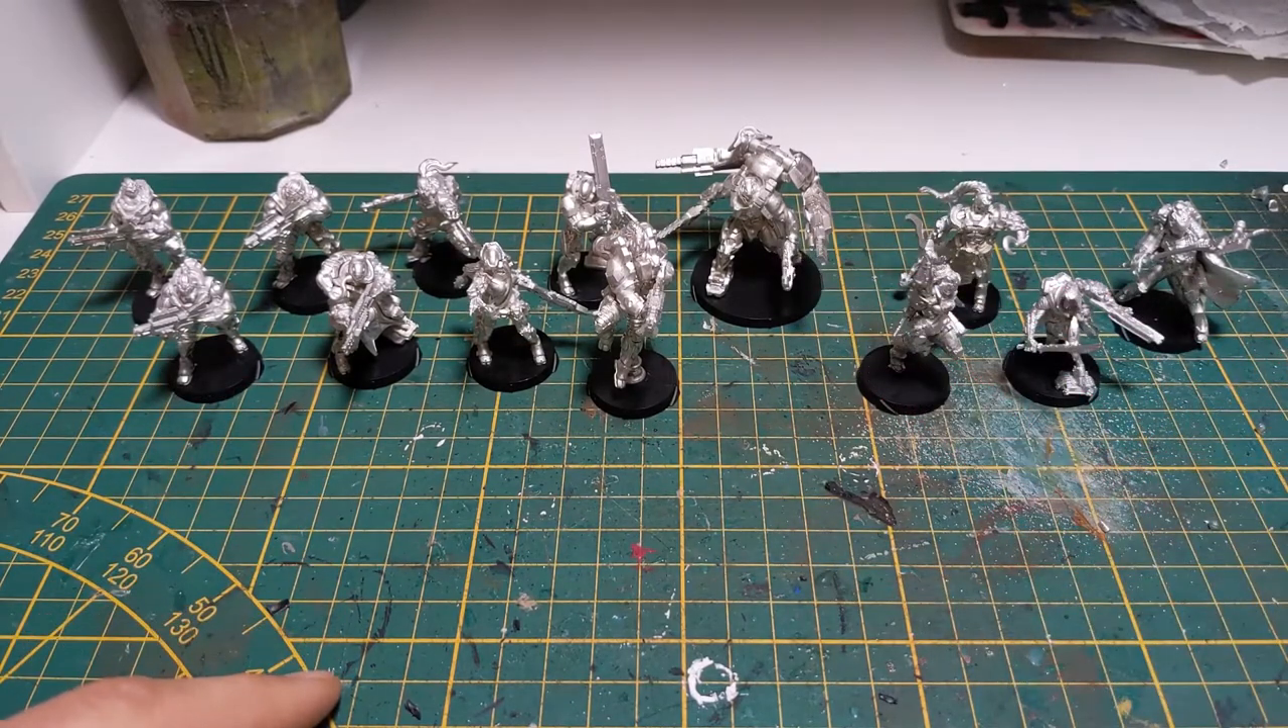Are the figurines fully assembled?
Yes.